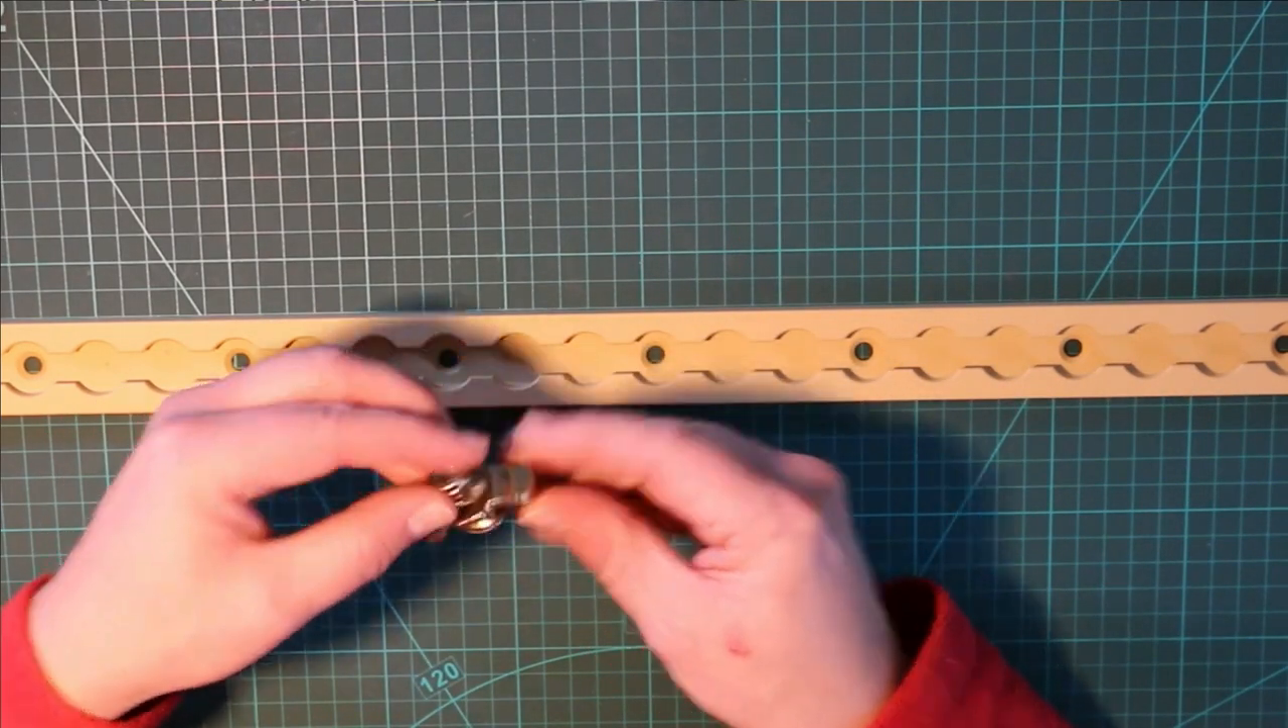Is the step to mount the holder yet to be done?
Yes.